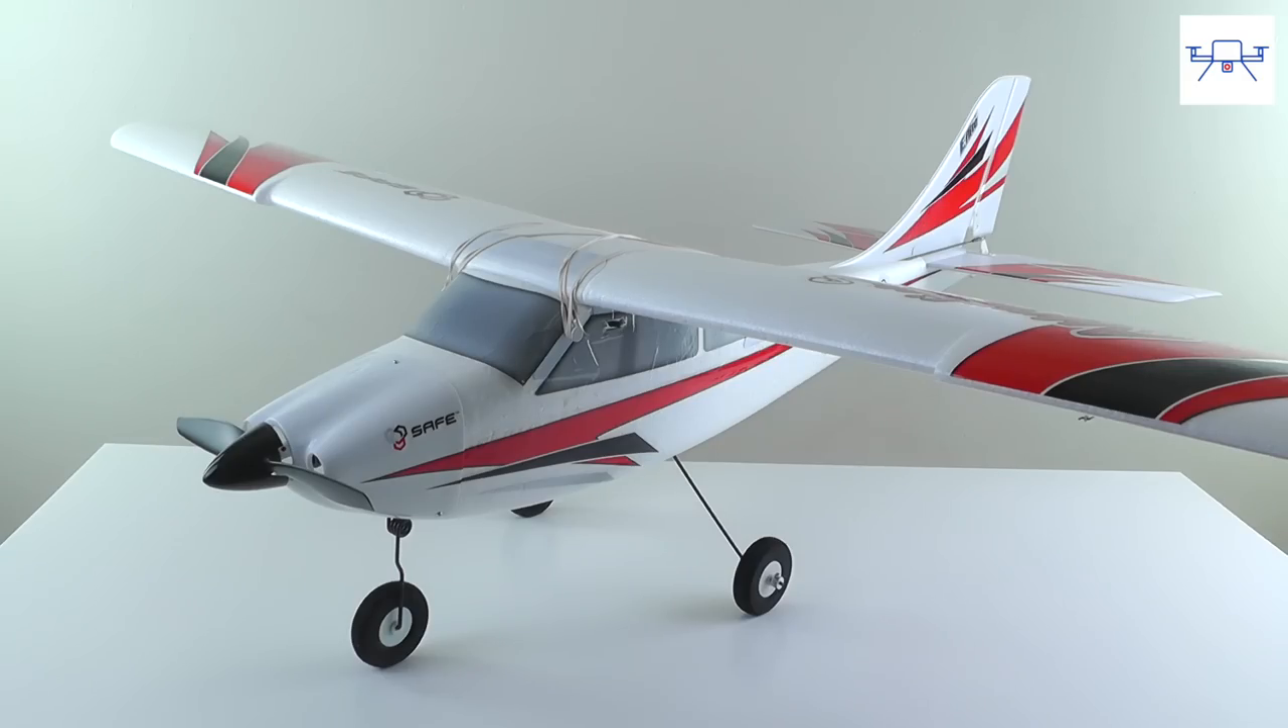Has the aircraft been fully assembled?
Yes.